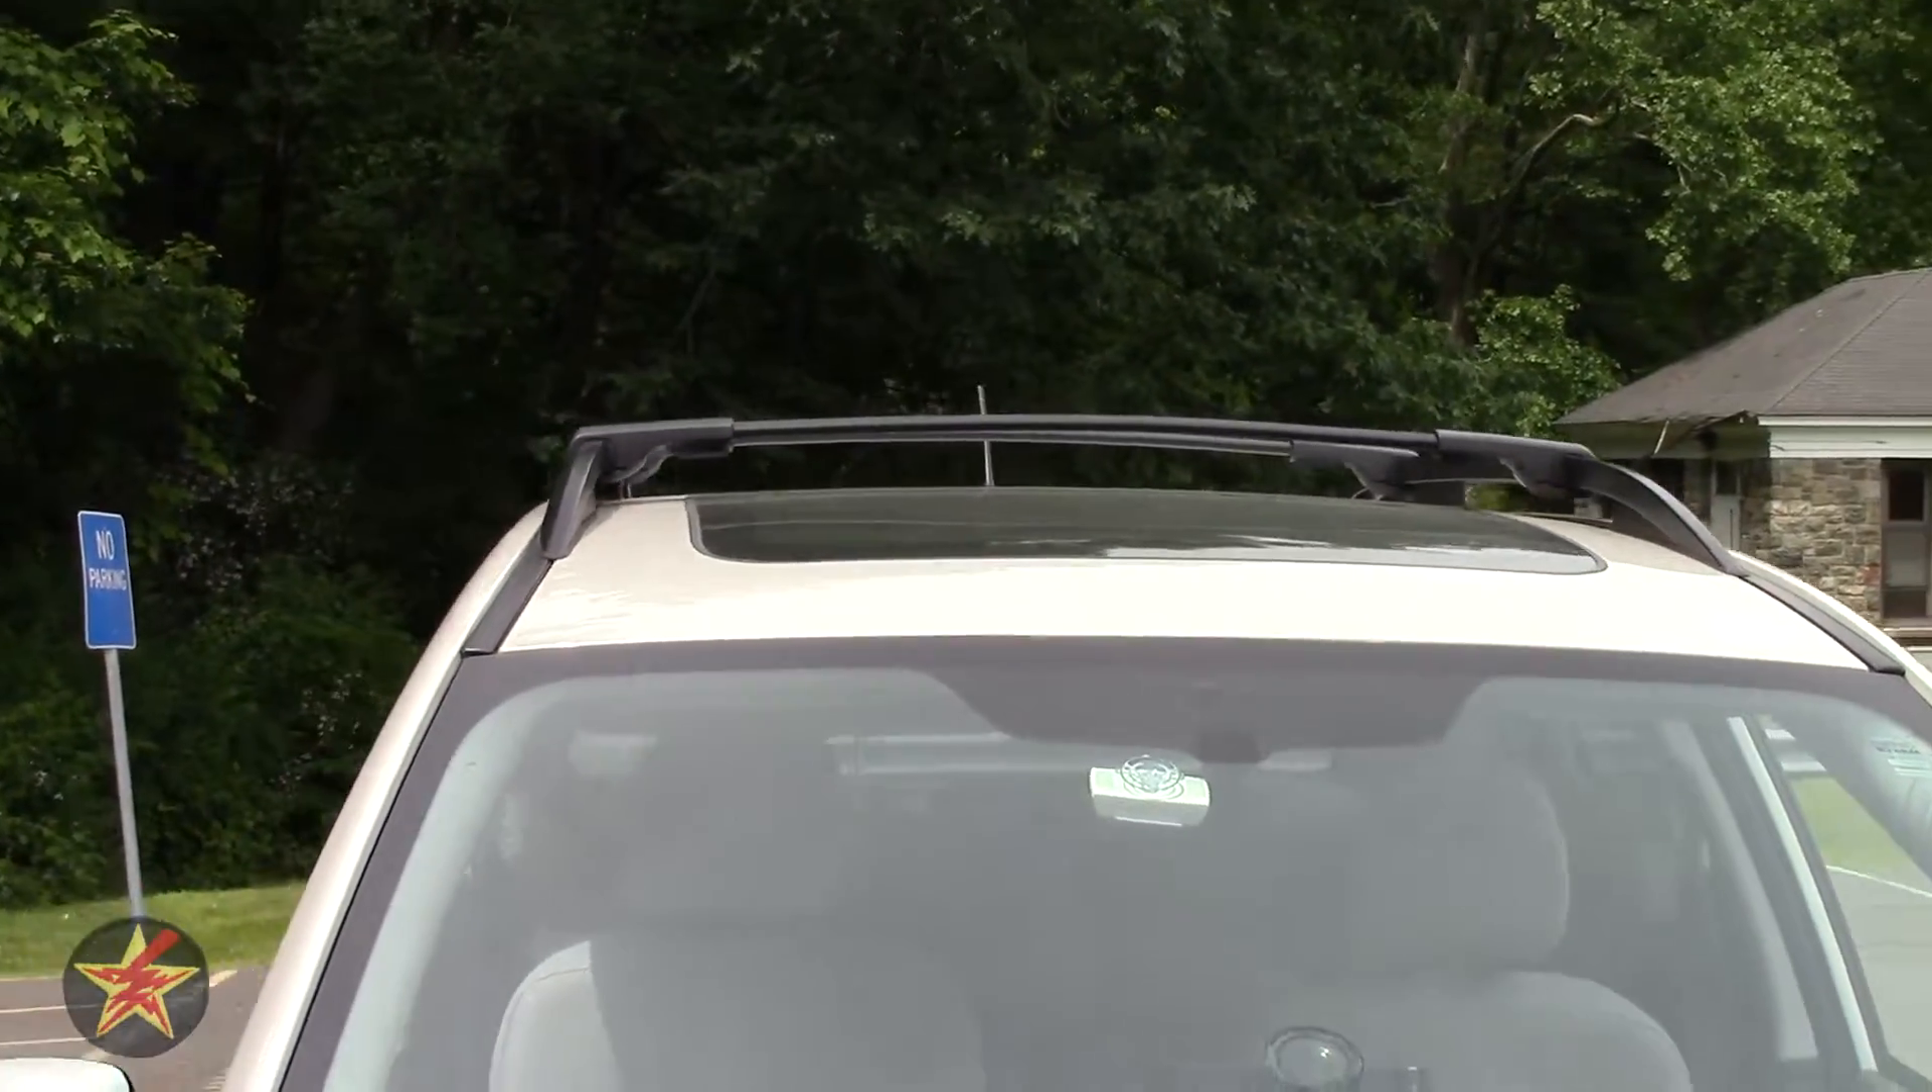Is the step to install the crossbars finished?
Yes.